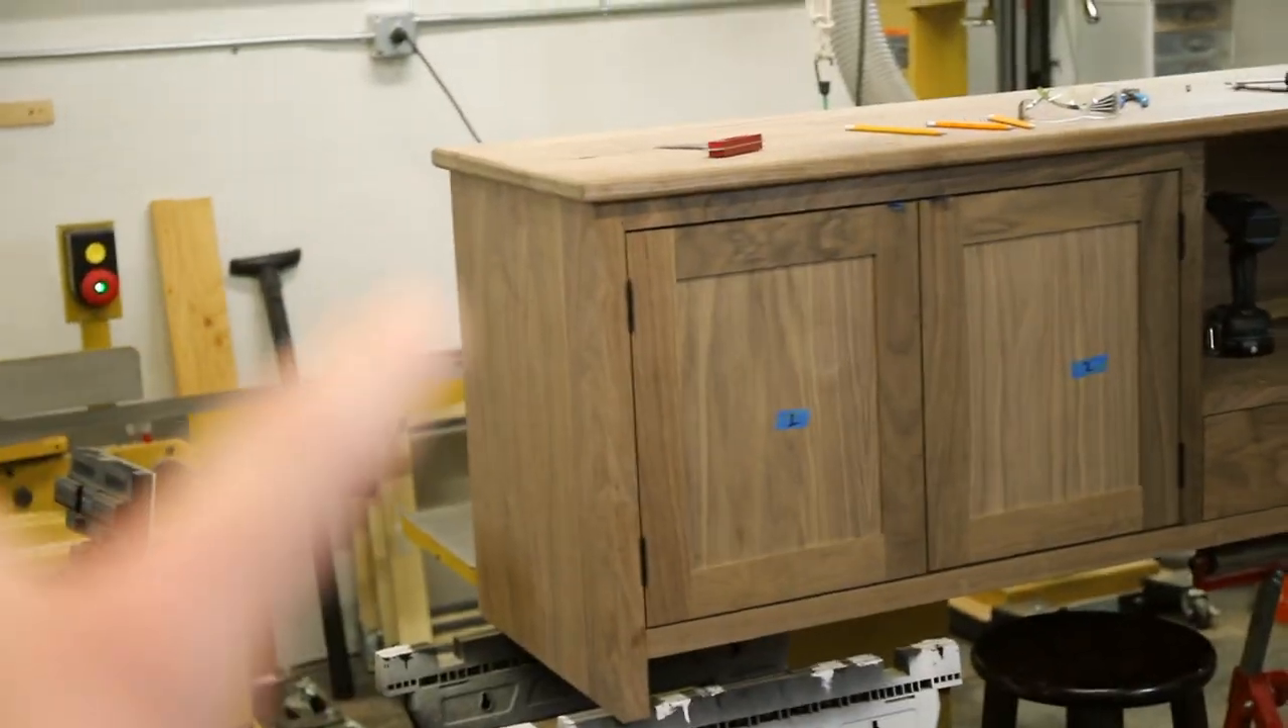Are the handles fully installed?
No.